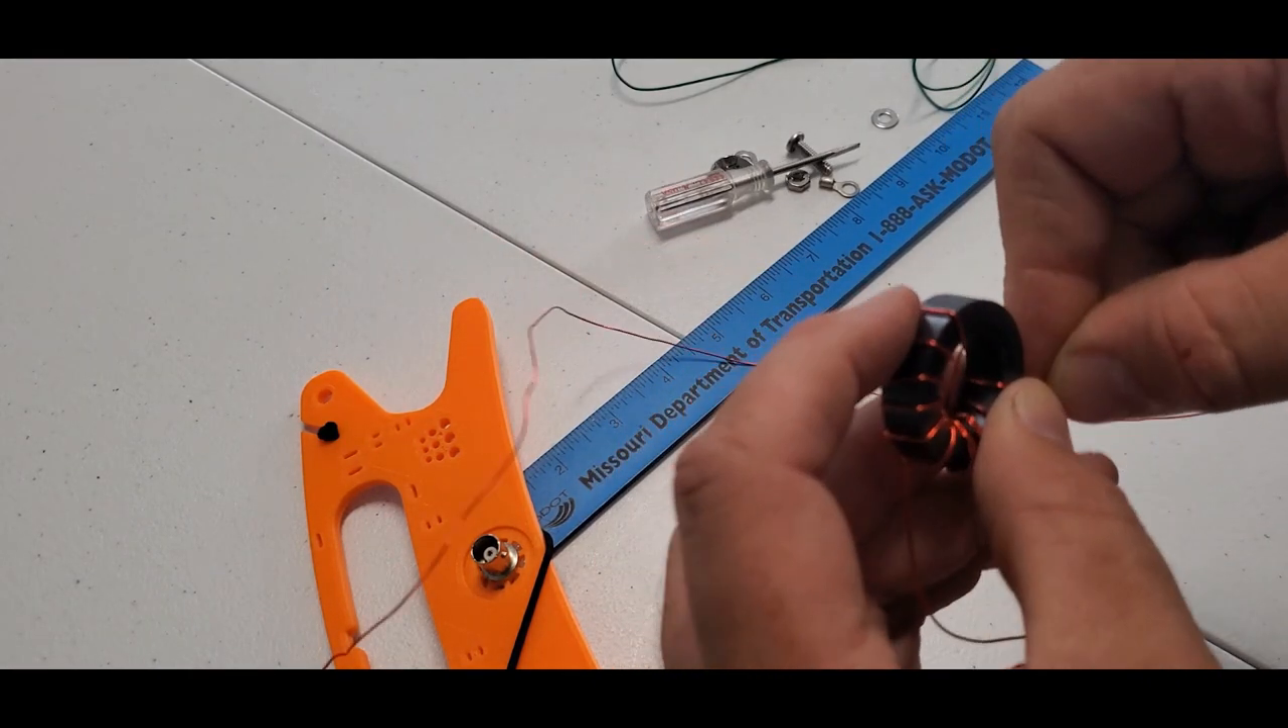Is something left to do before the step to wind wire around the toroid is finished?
Yes.